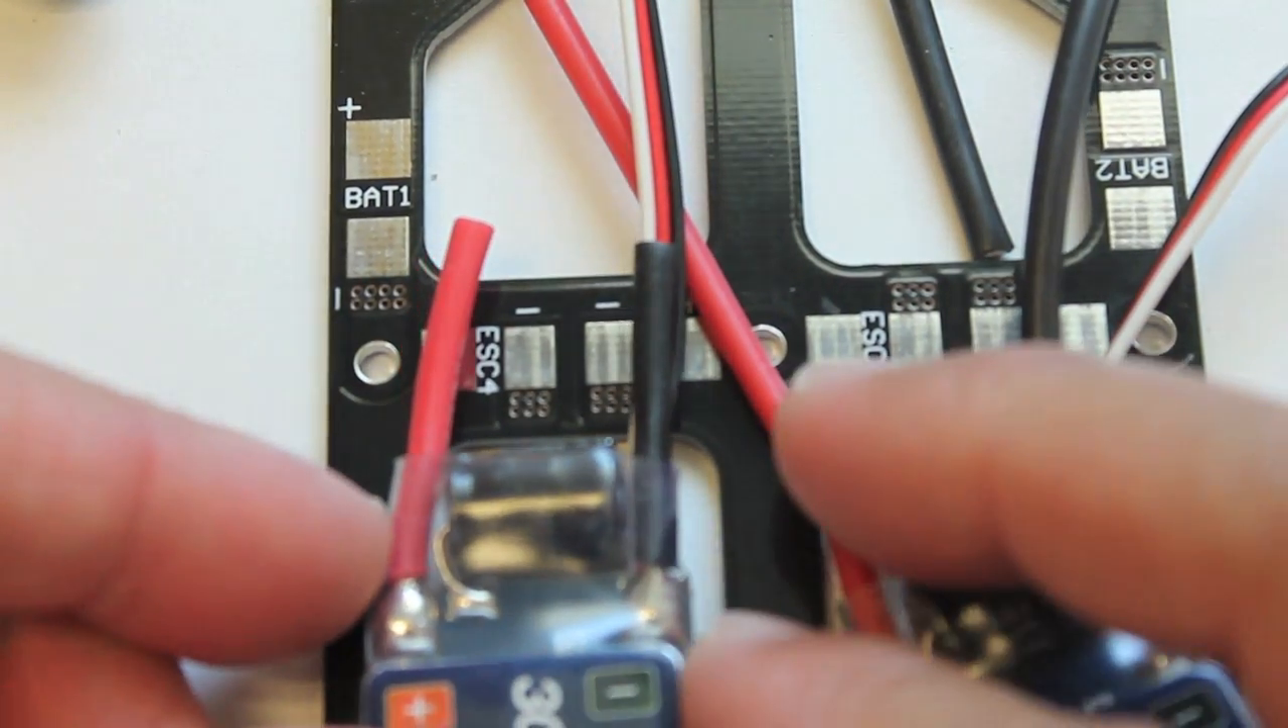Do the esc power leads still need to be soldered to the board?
Yes.